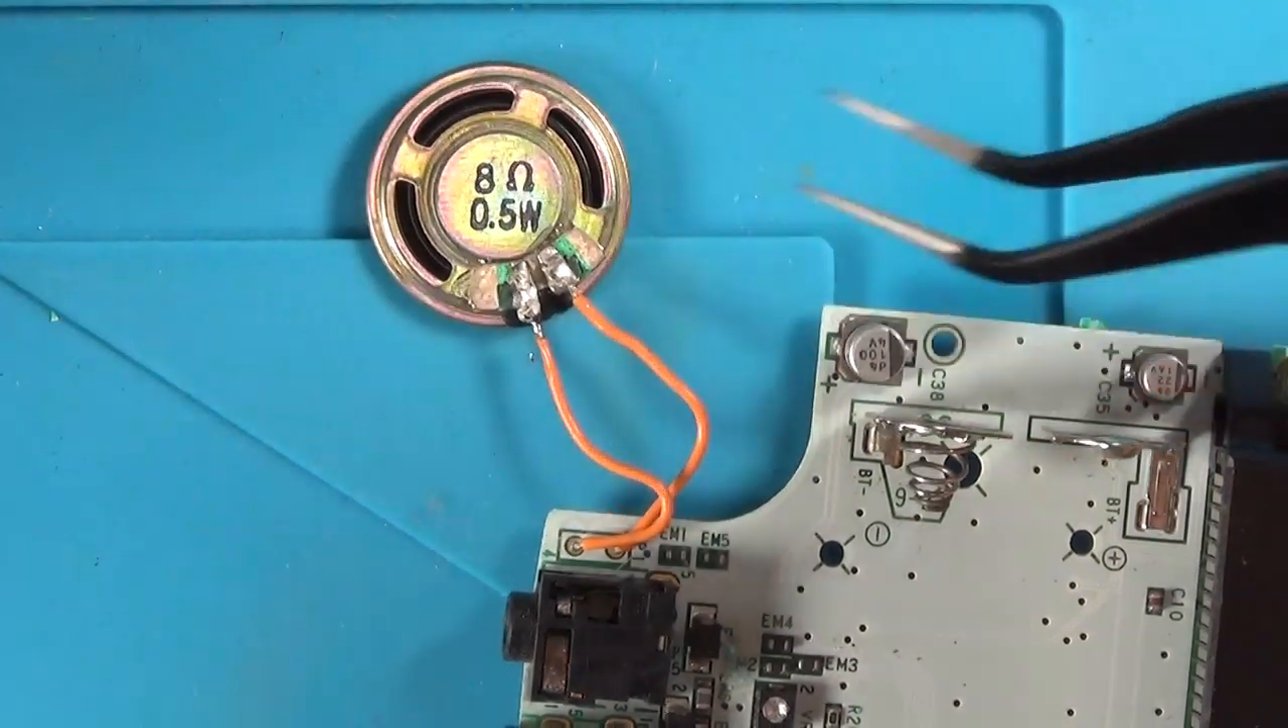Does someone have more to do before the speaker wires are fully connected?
No.